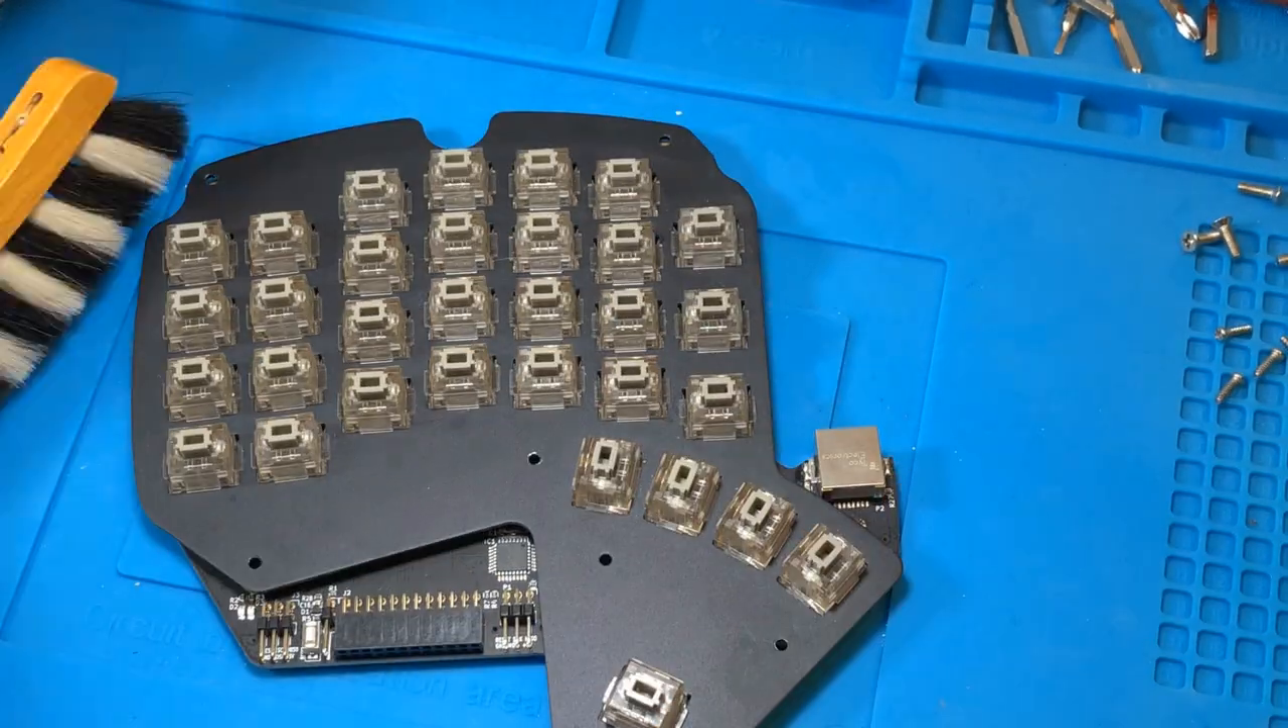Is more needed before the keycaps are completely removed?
No.